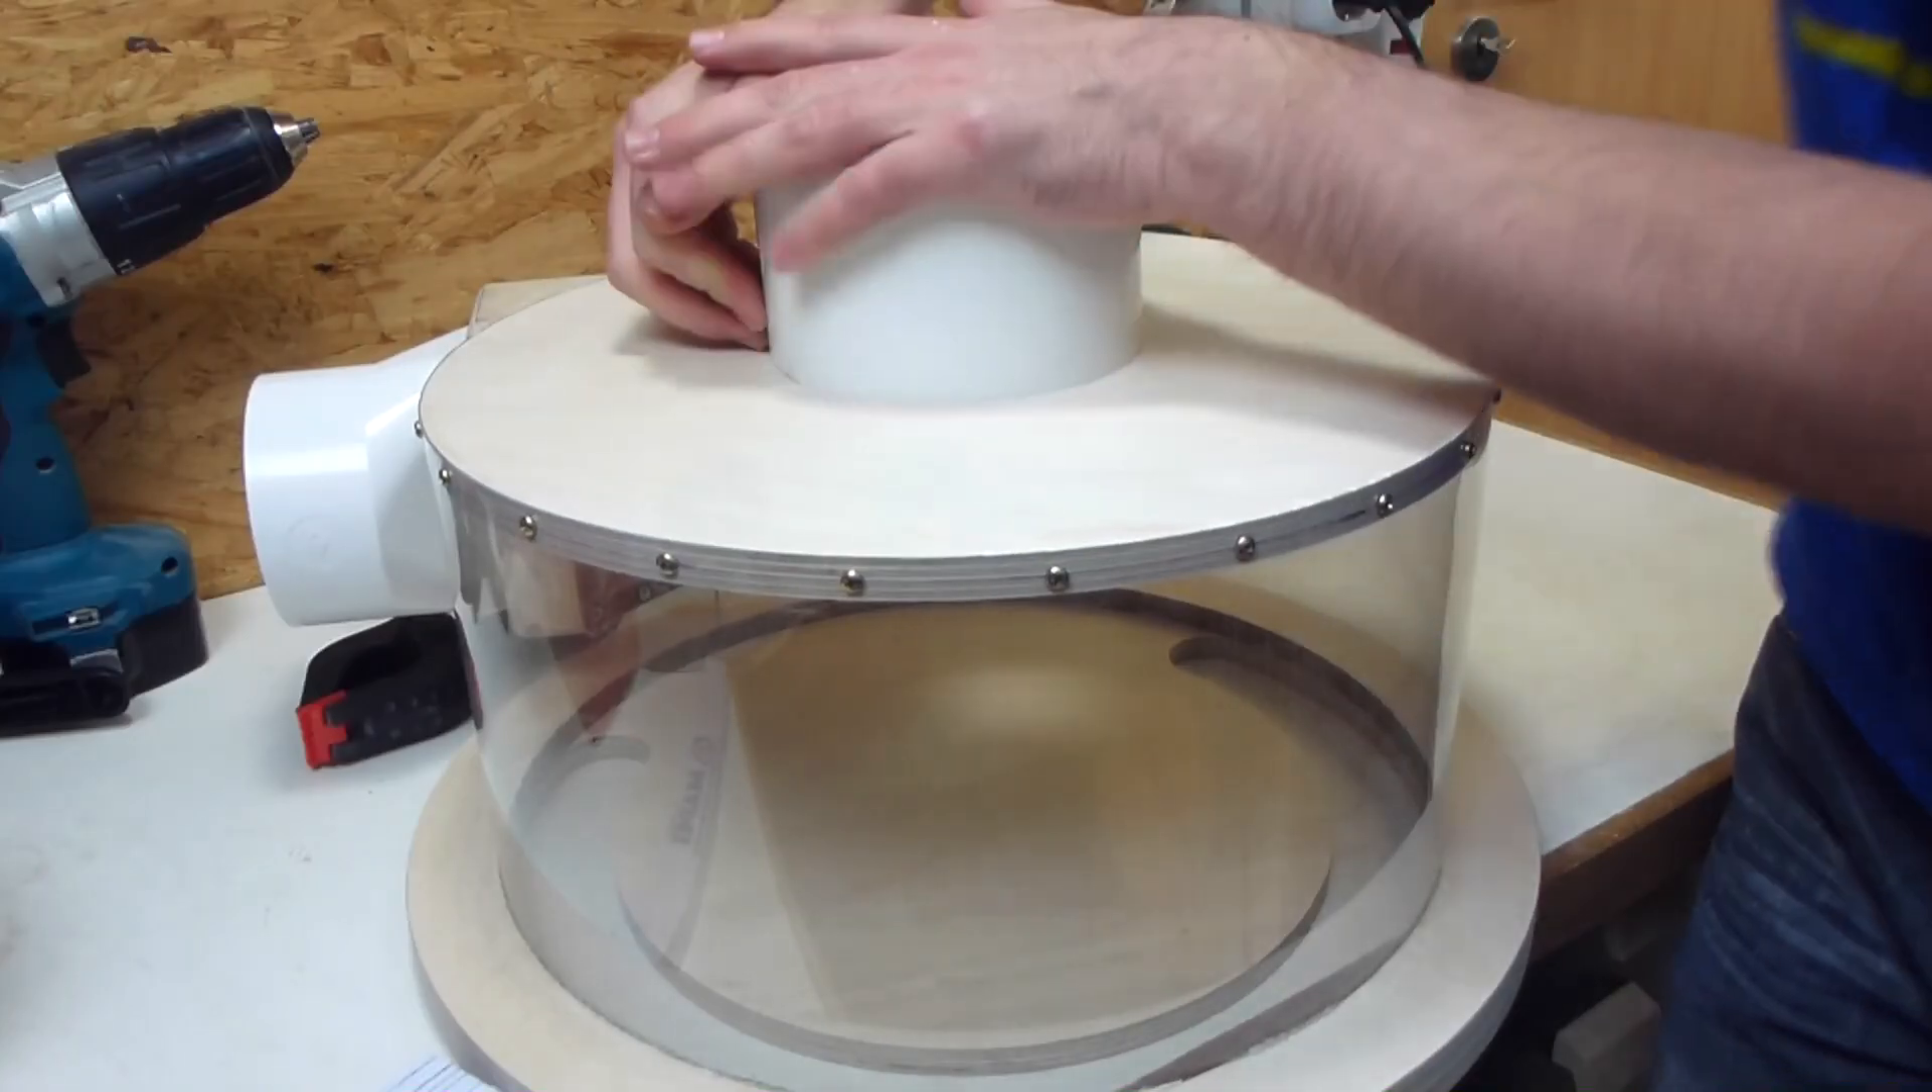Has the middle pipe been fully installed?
No.